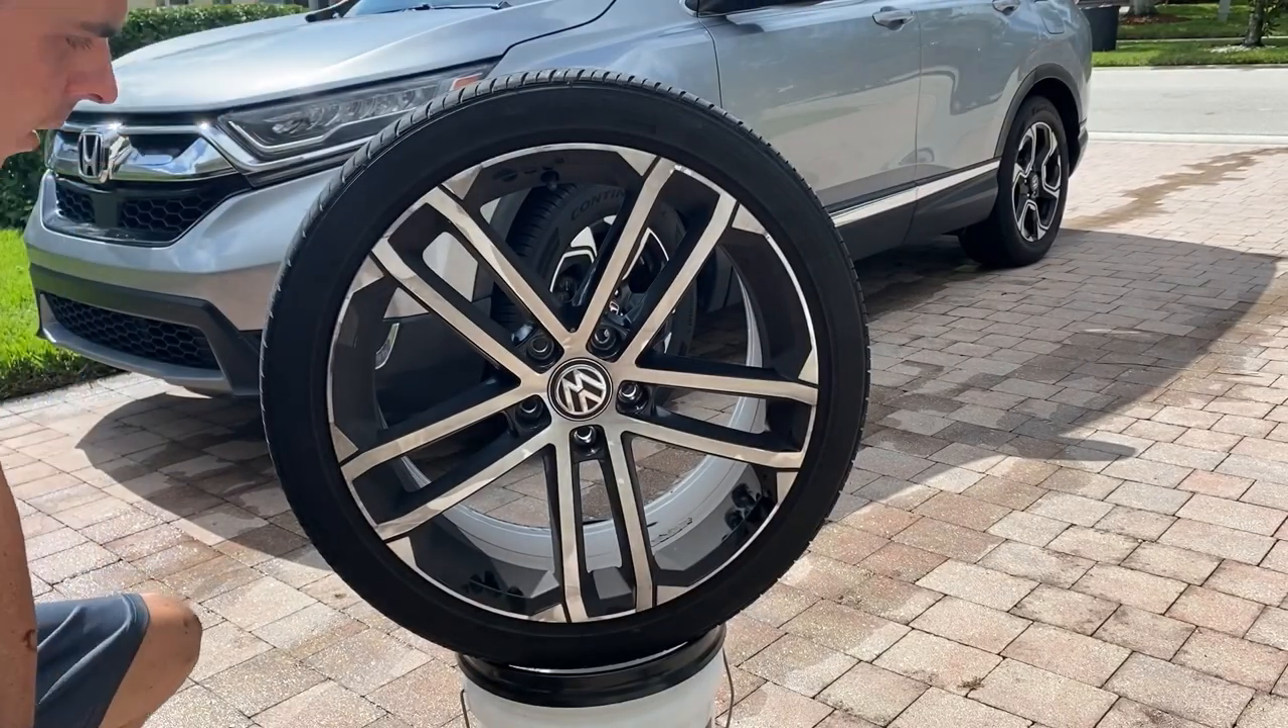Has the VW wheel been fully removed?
Yes.